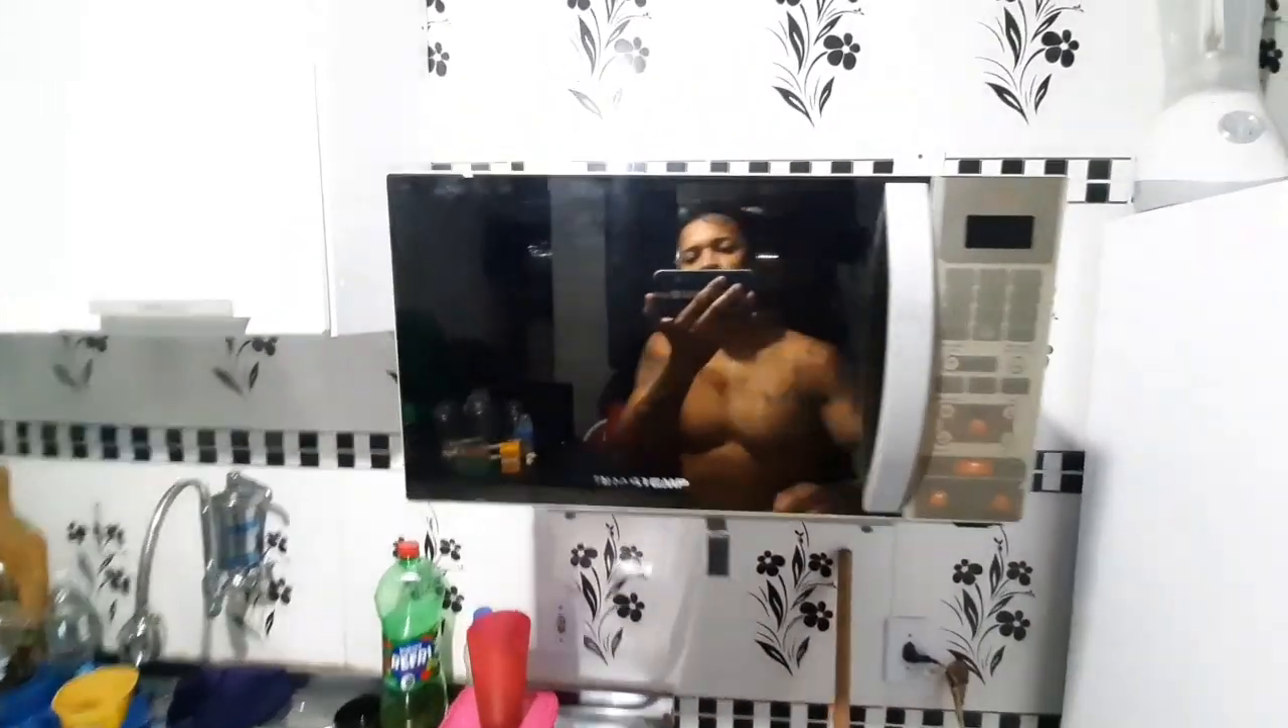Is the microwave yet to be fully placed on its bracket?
No.